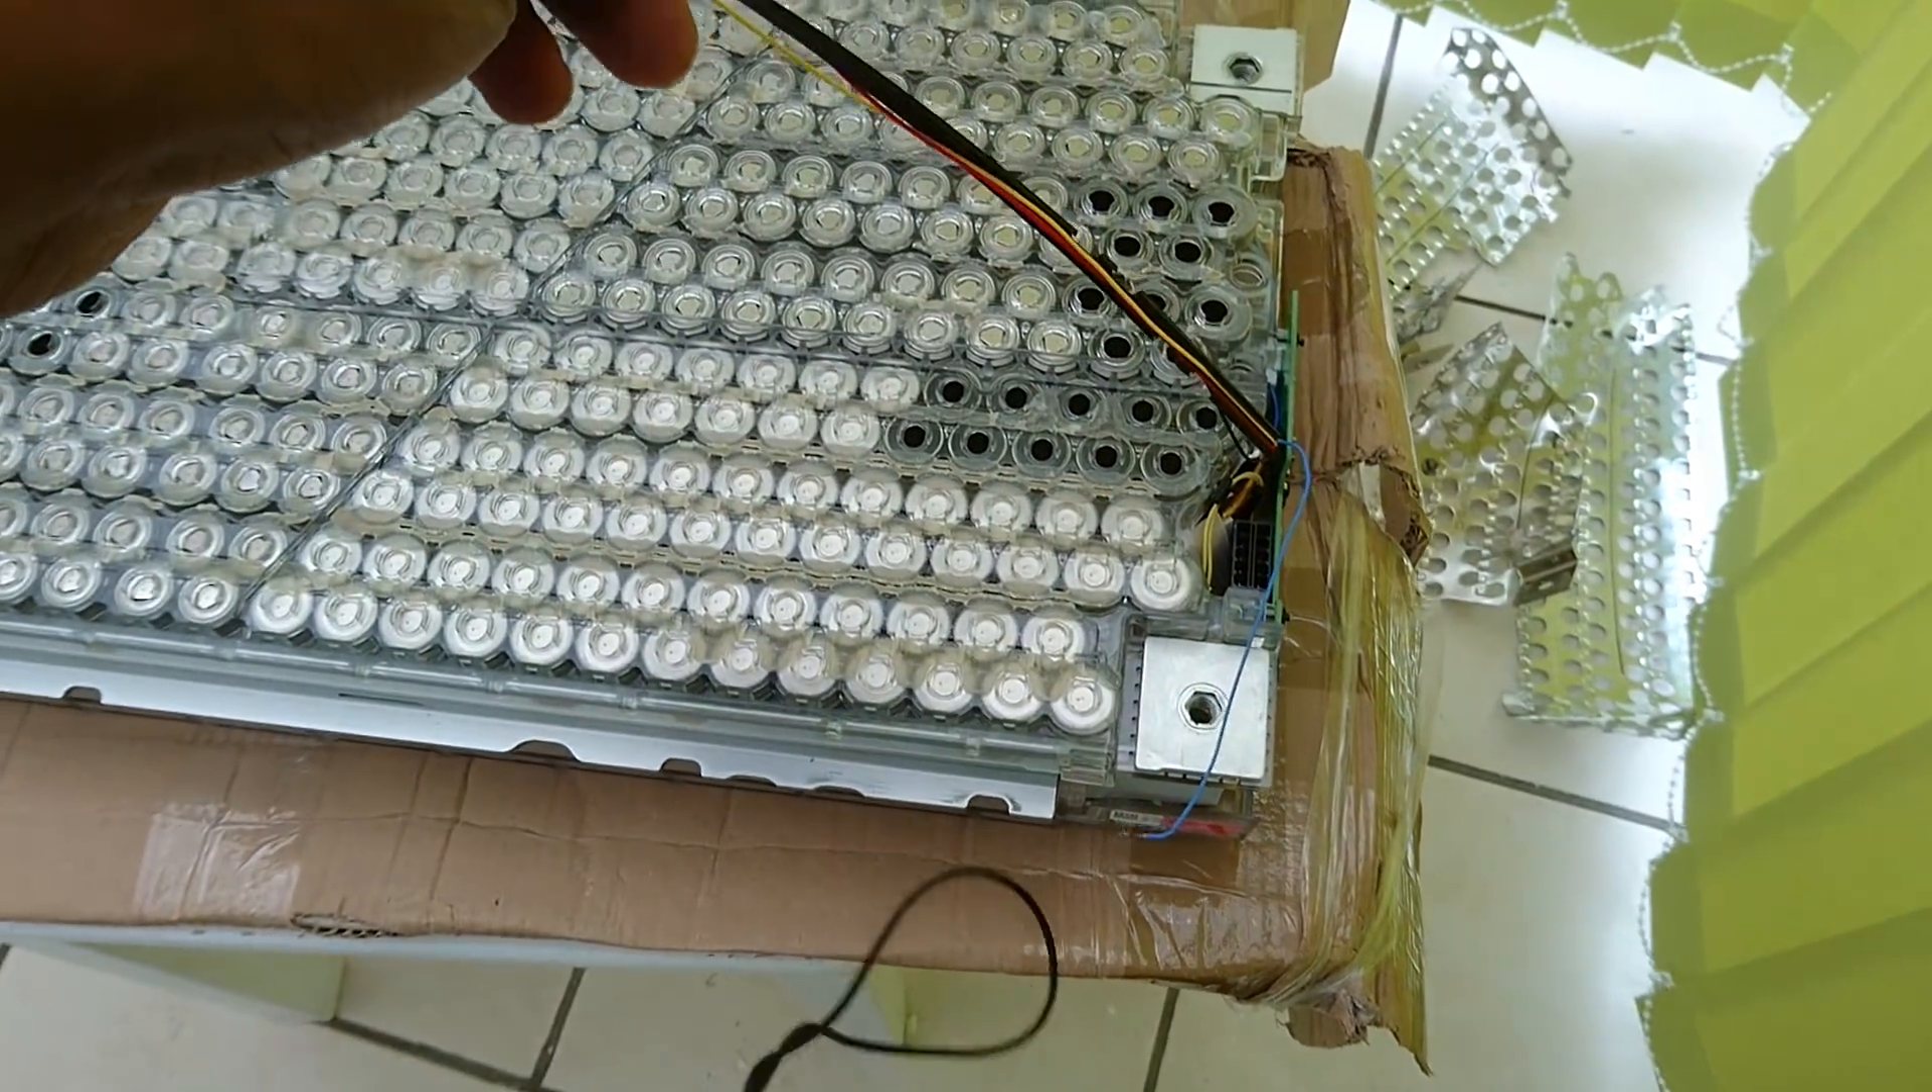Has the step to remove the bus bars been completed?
Yes.